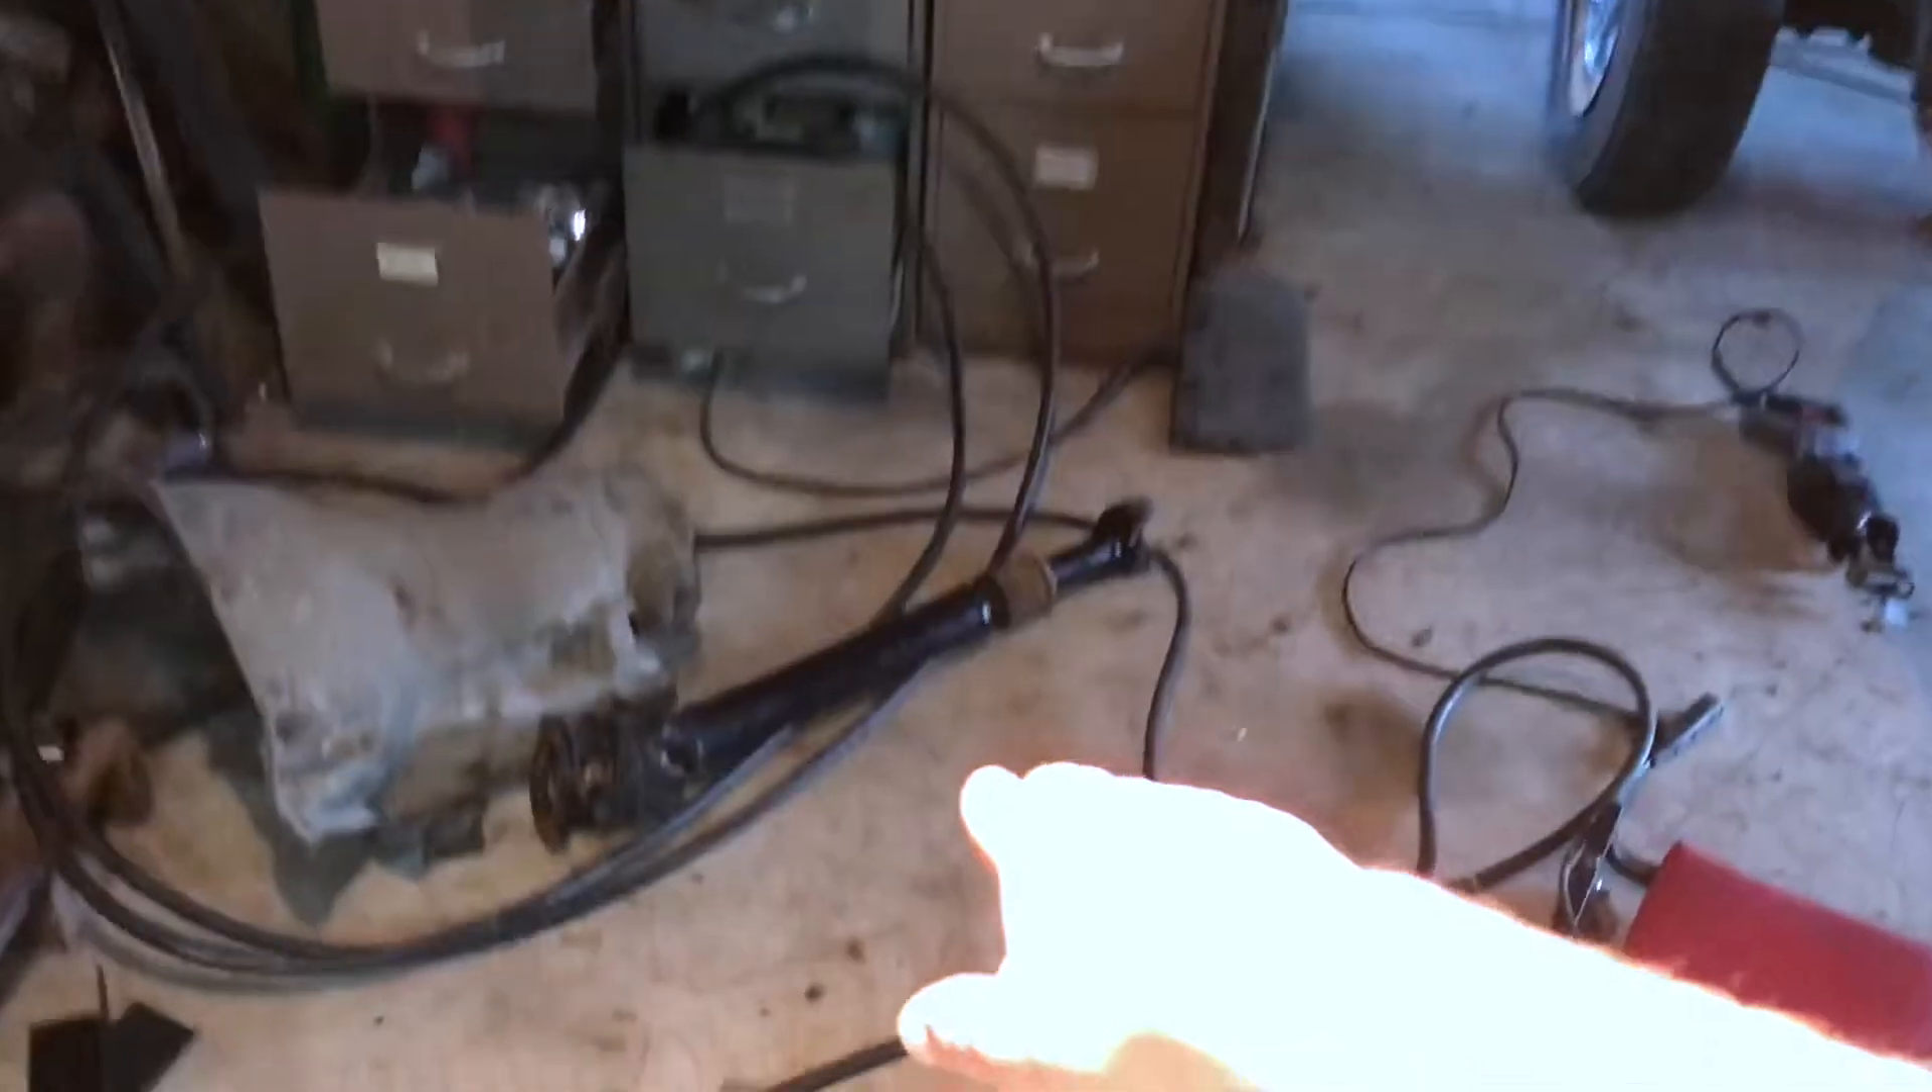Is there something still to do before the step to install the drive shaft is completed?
Yes.